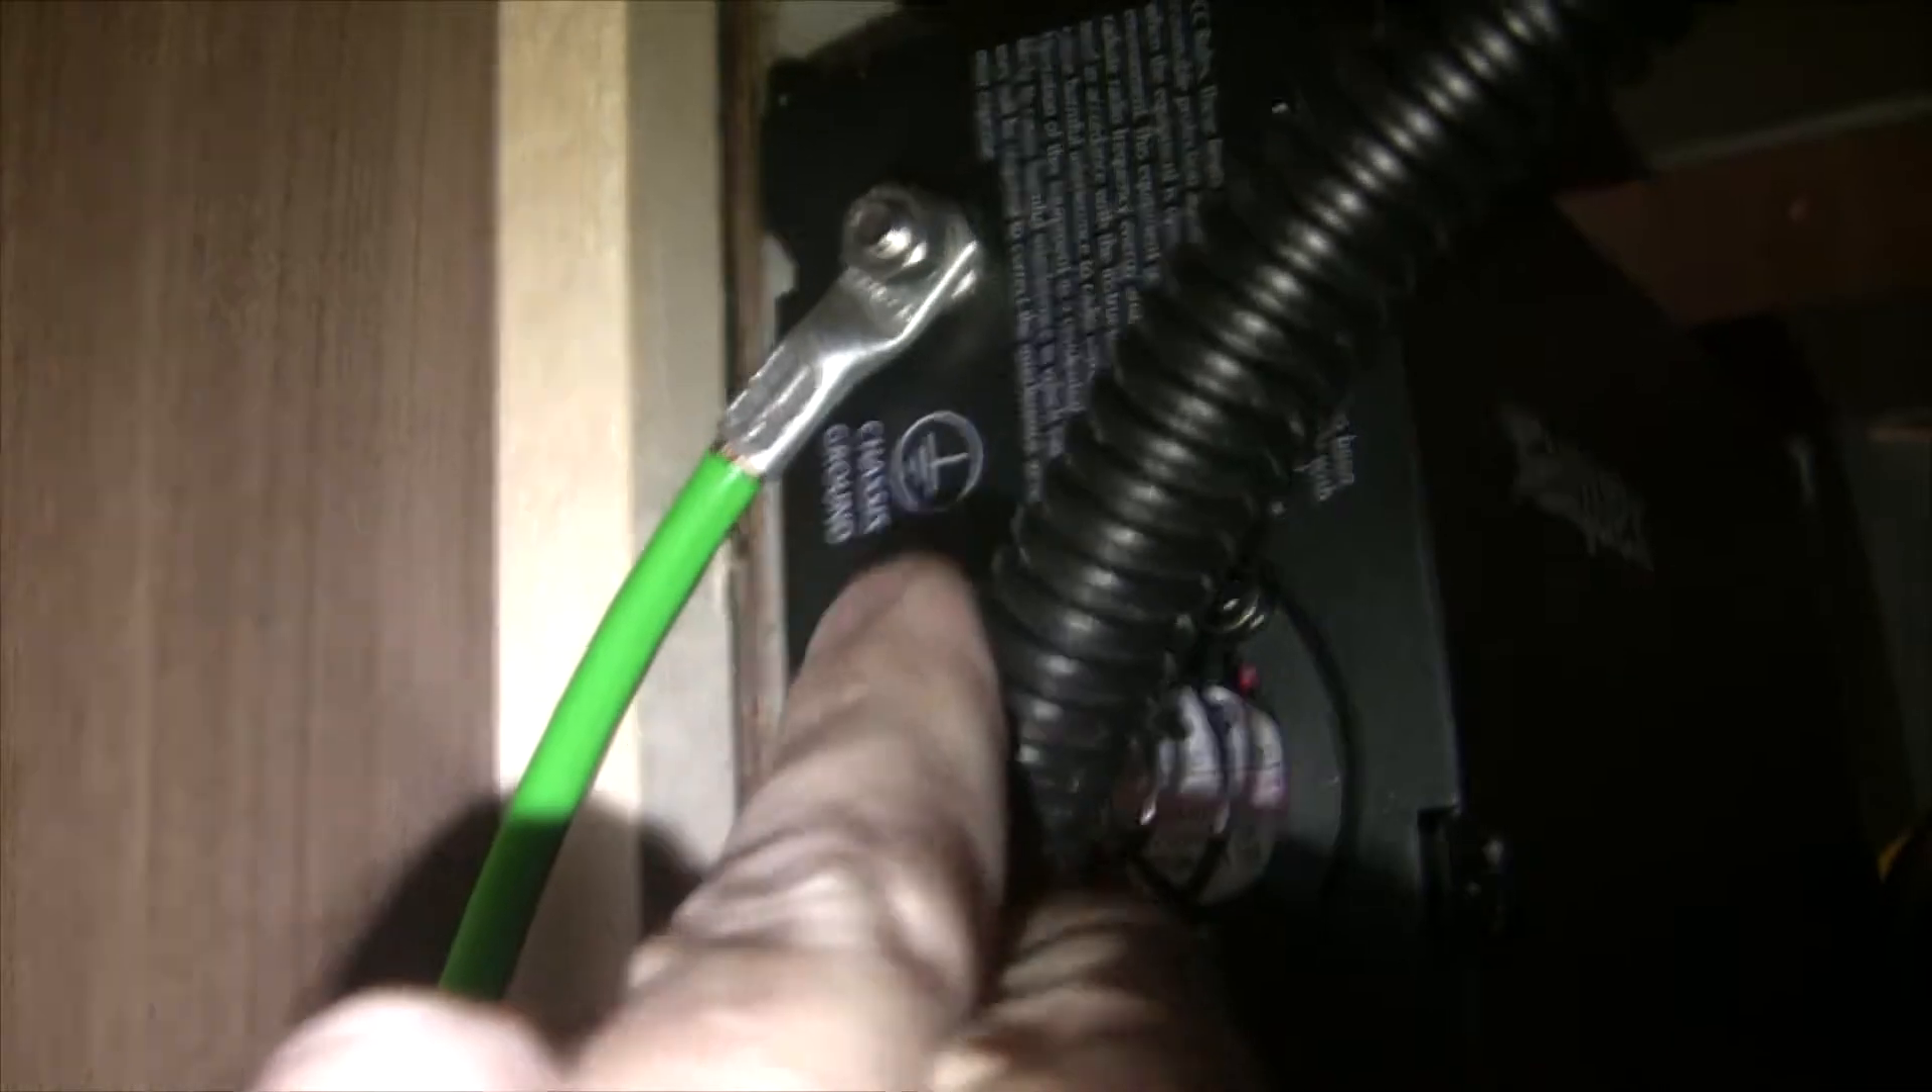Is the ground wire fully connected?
Yes.